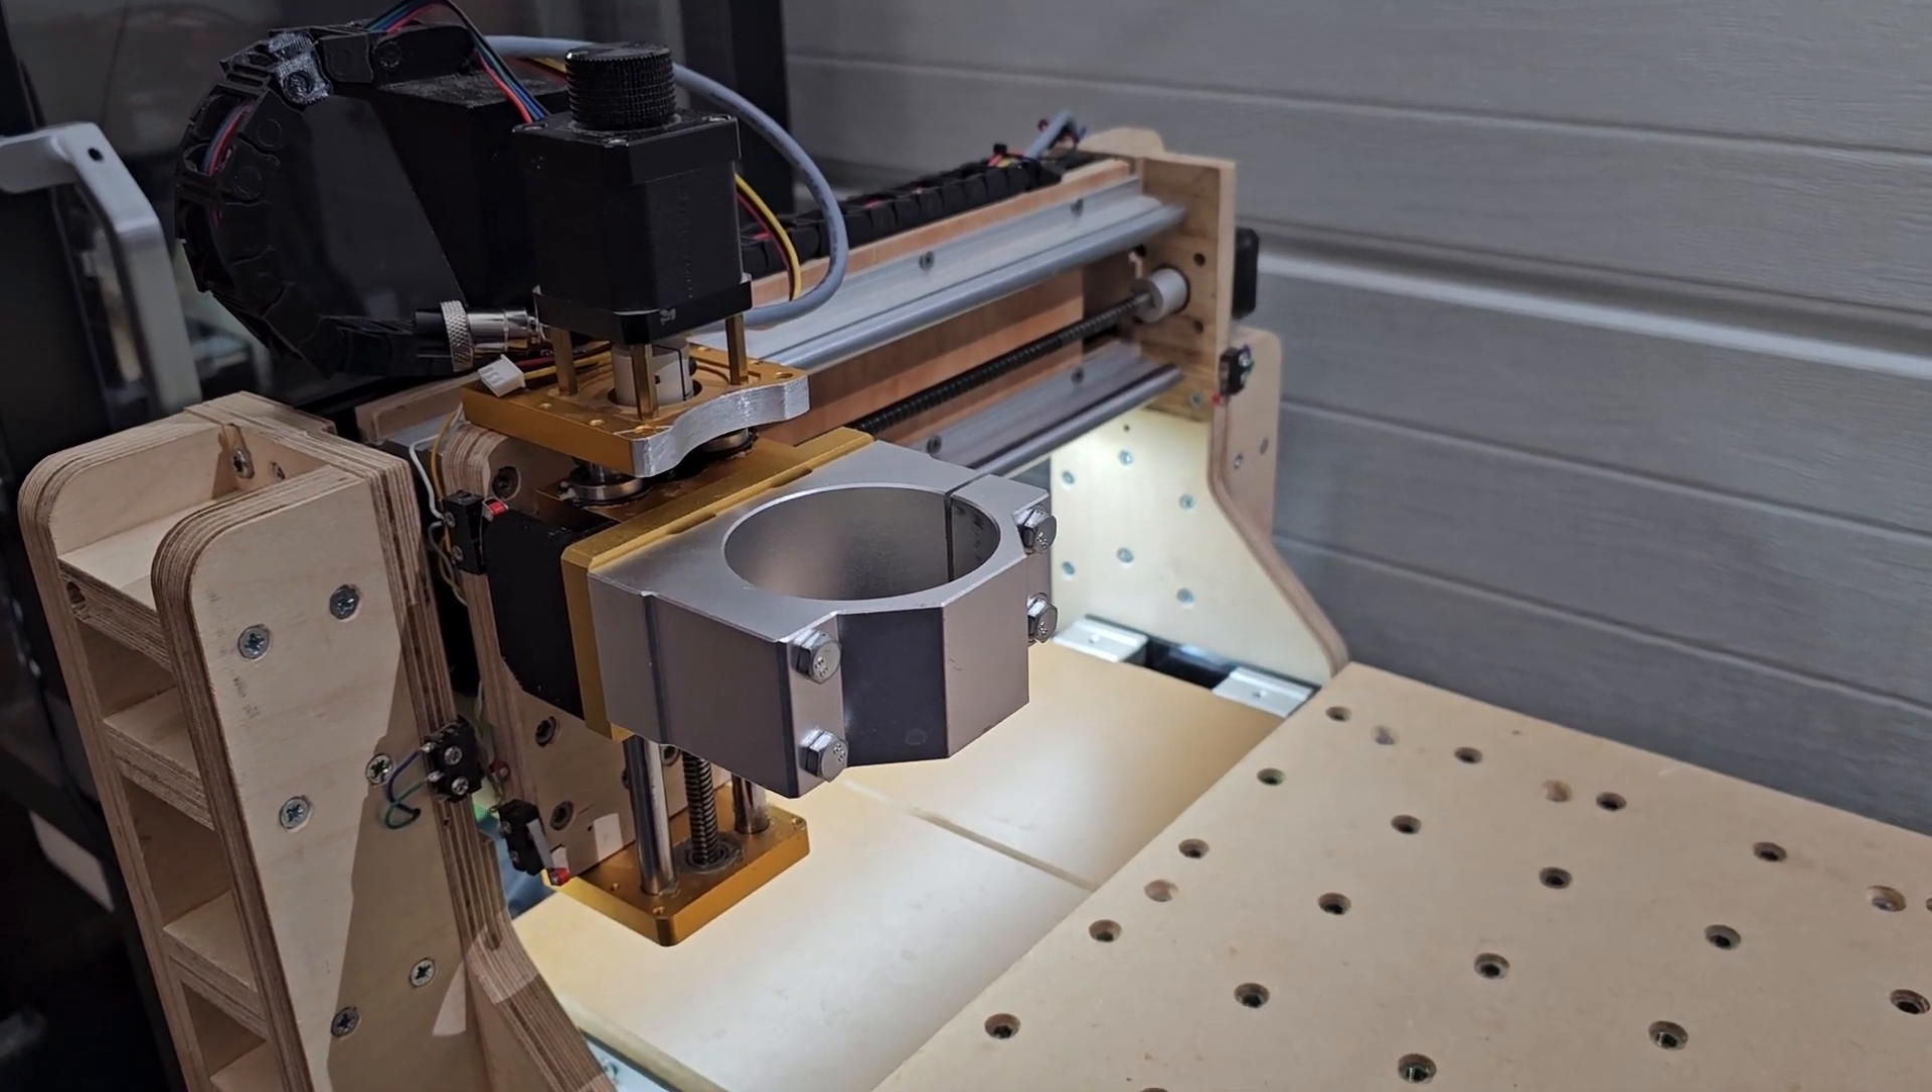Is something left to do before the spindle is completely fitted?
Yes.